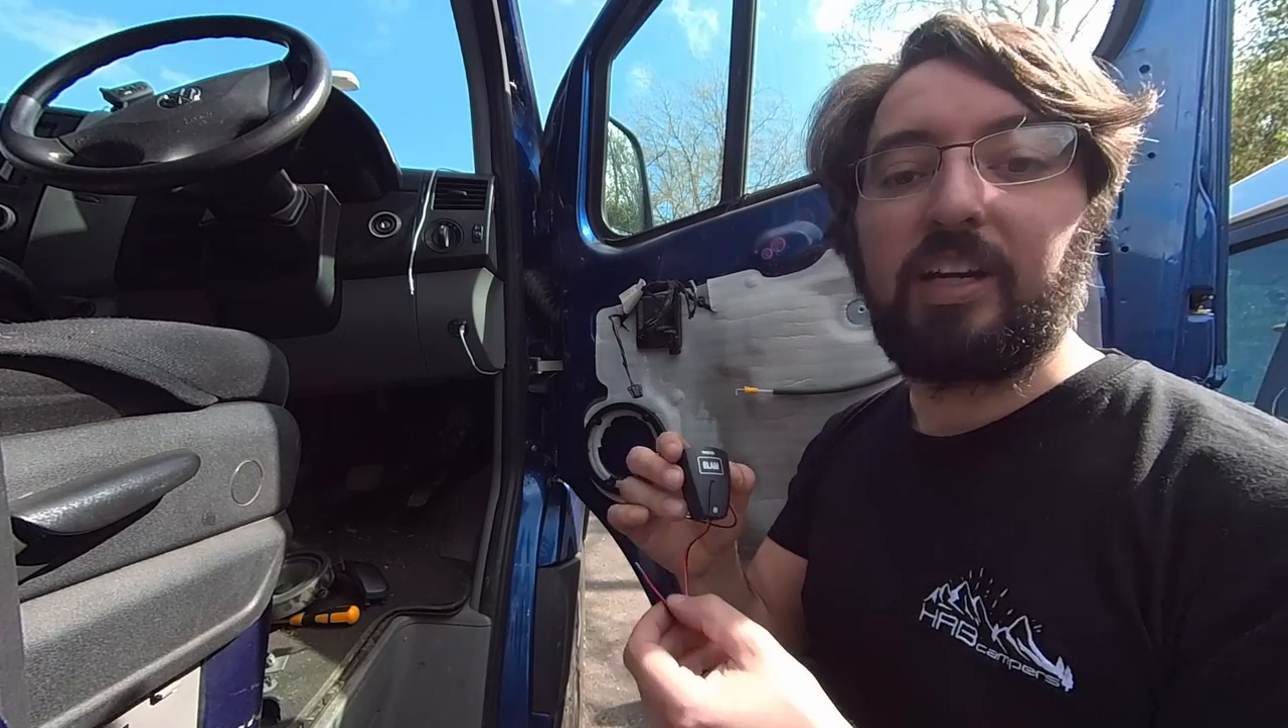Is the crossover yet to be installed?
Yes.